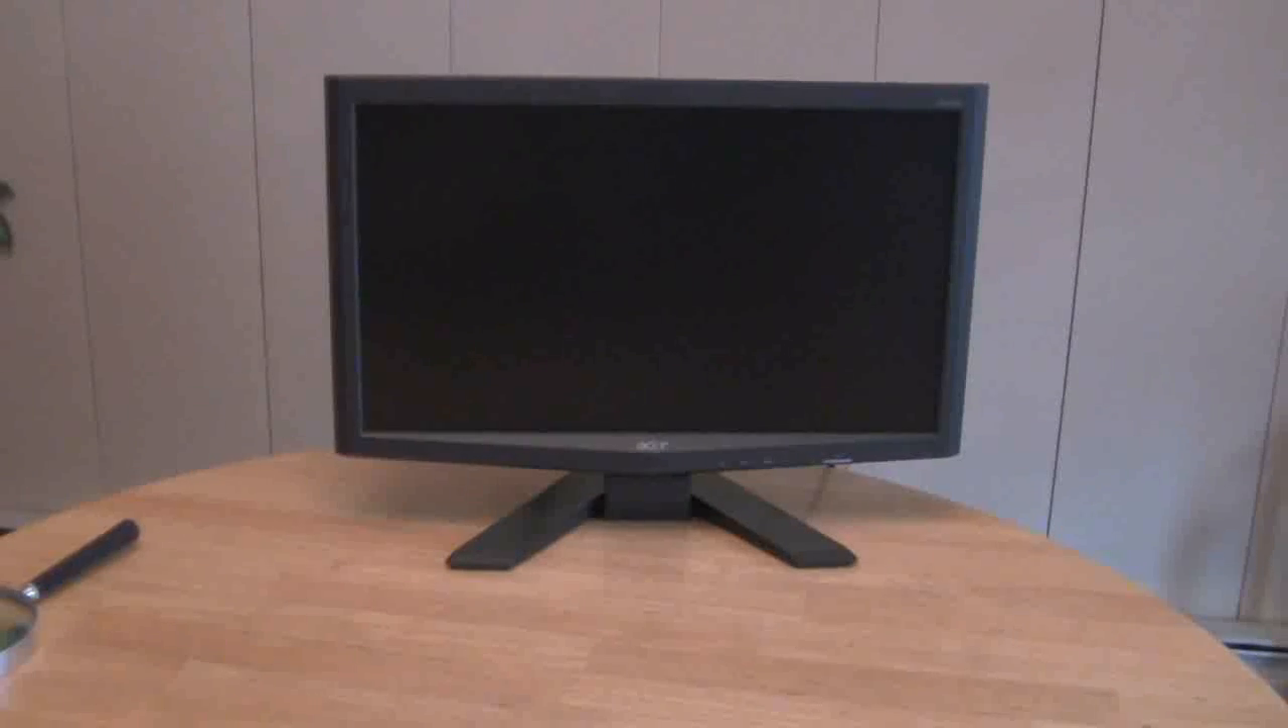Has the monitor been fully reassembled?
Yes.